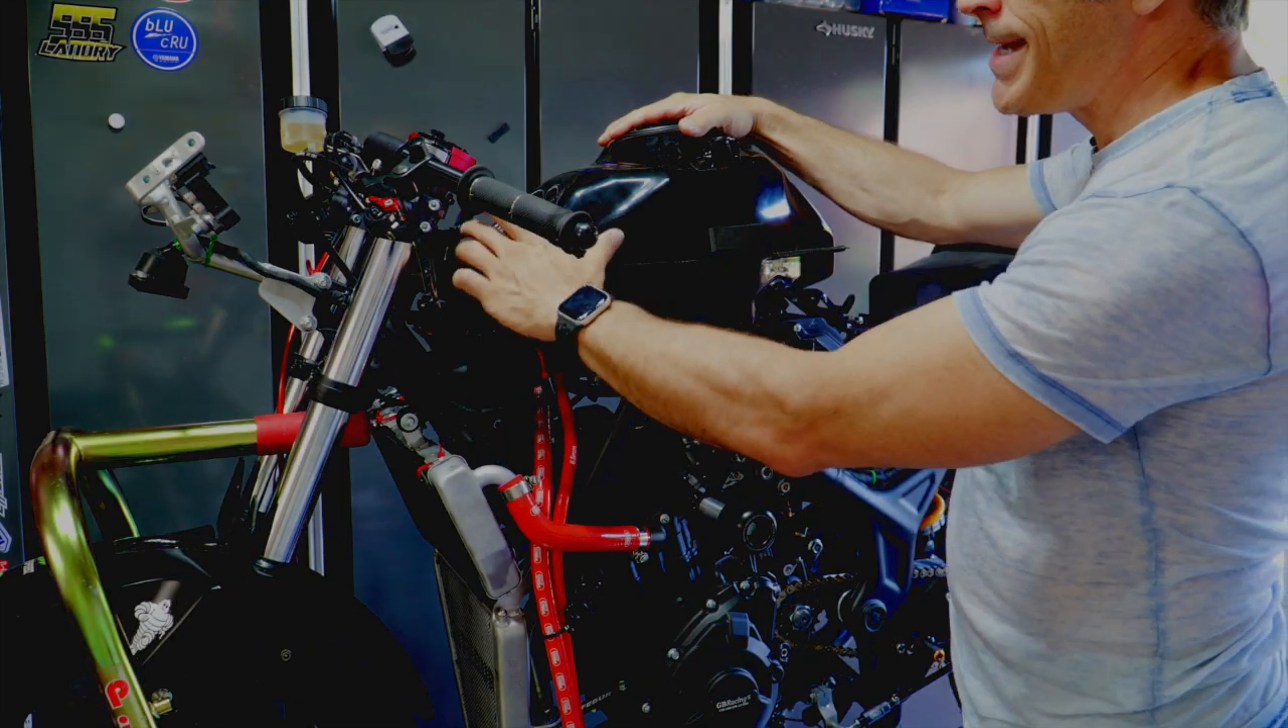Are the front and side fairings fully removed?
Yes.